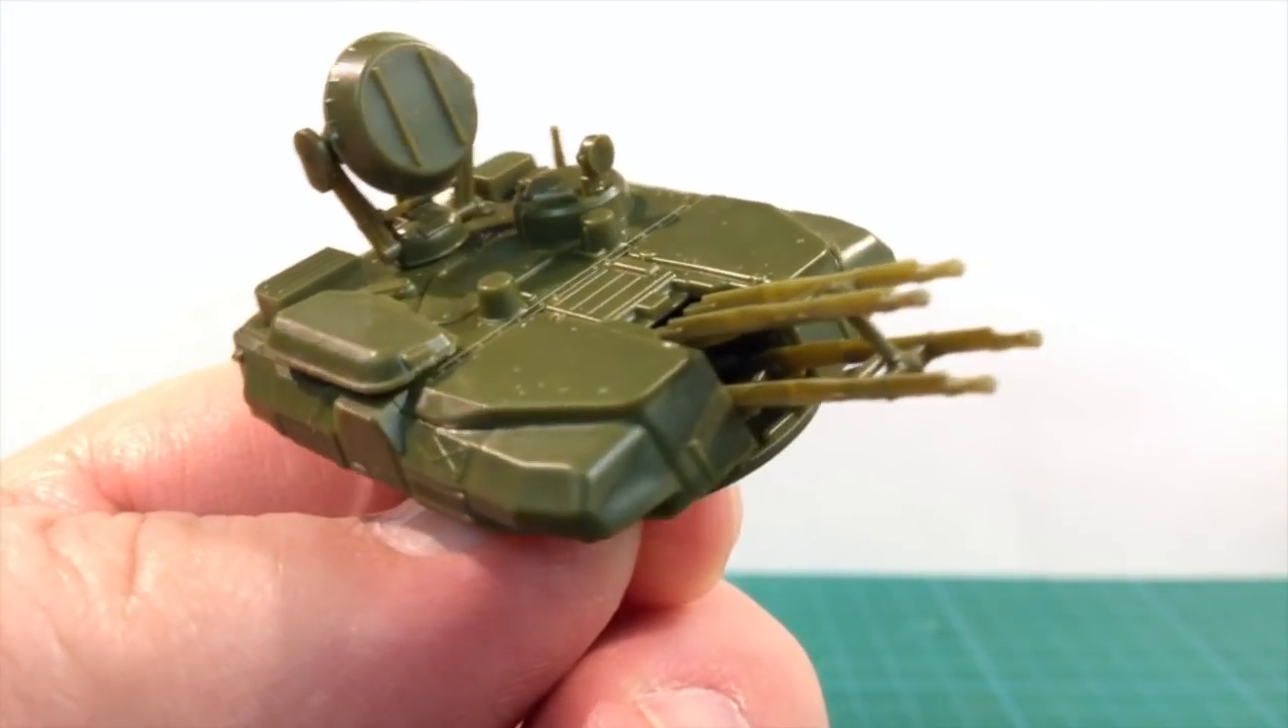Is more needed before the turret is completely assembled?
No.